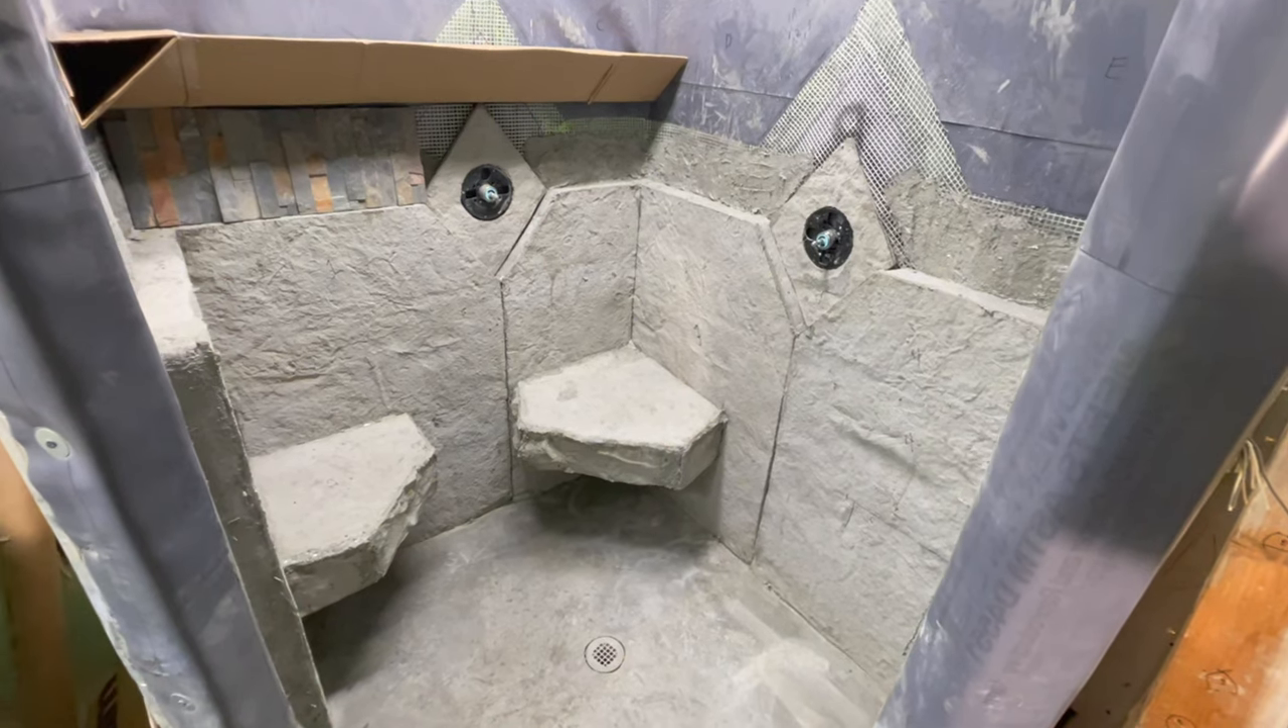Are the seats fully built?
Yes.